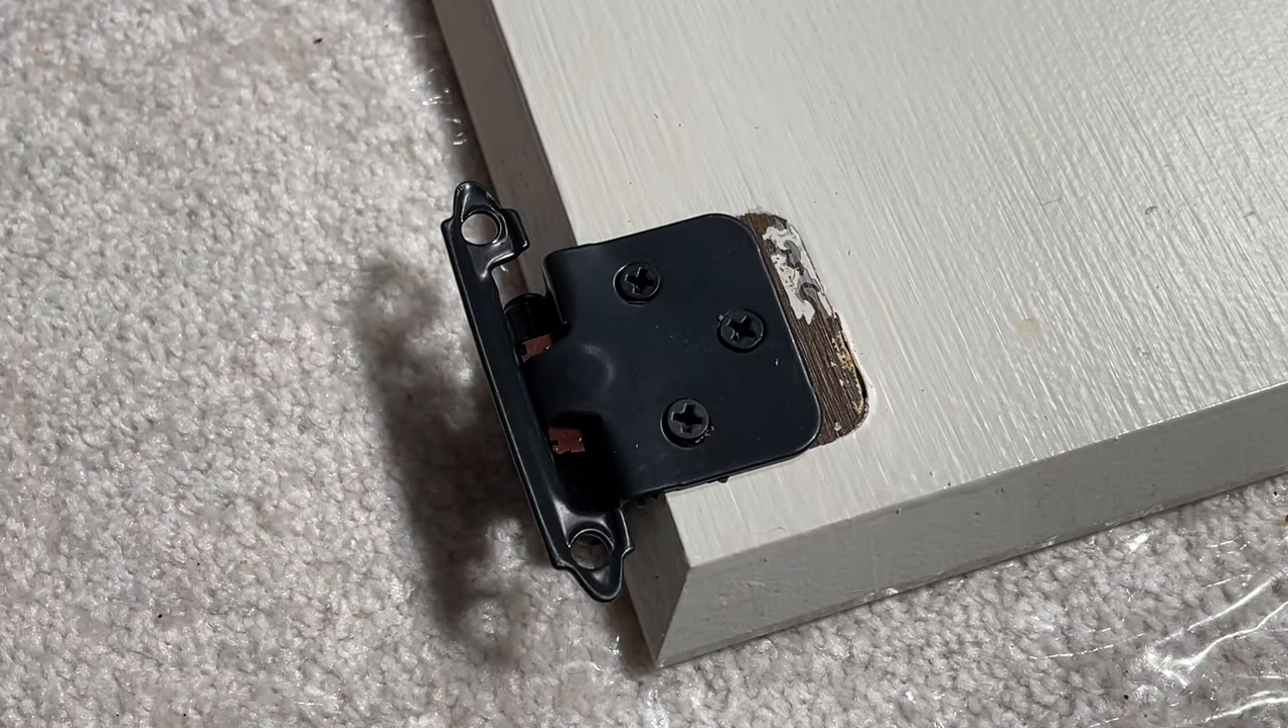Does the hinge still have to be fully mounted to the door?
No.